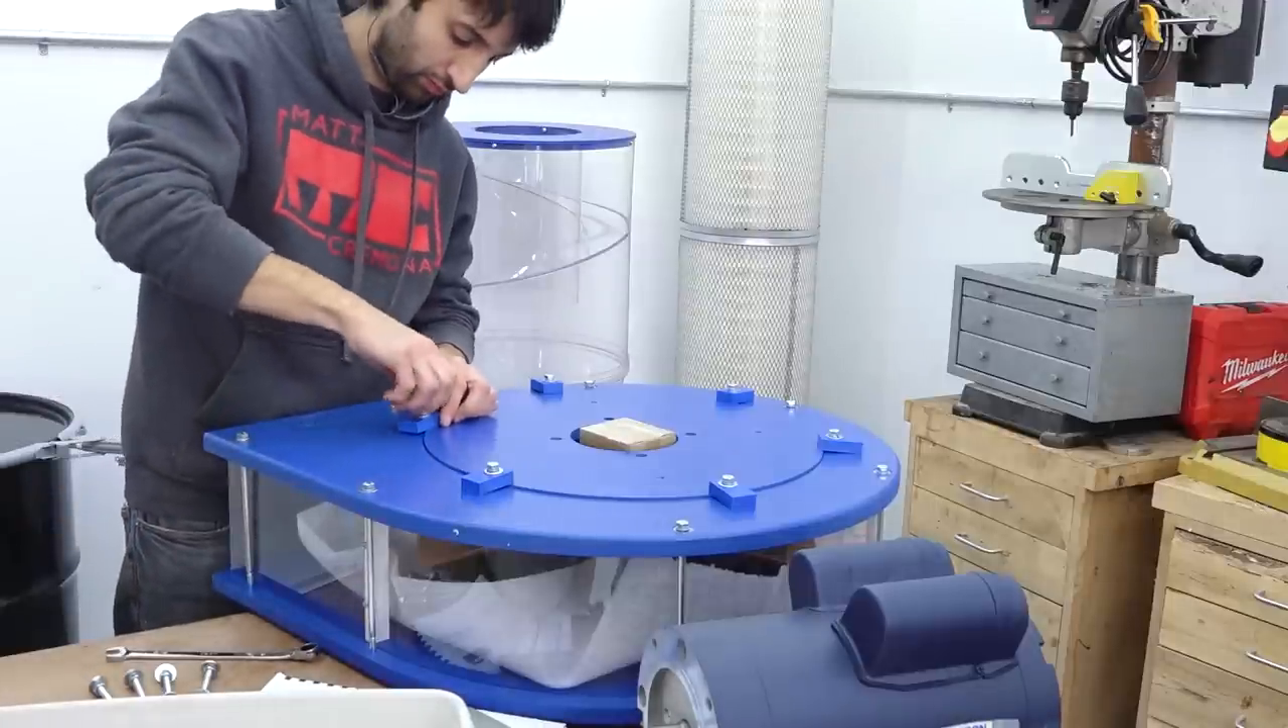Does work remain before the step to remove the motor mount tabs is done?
Yes.